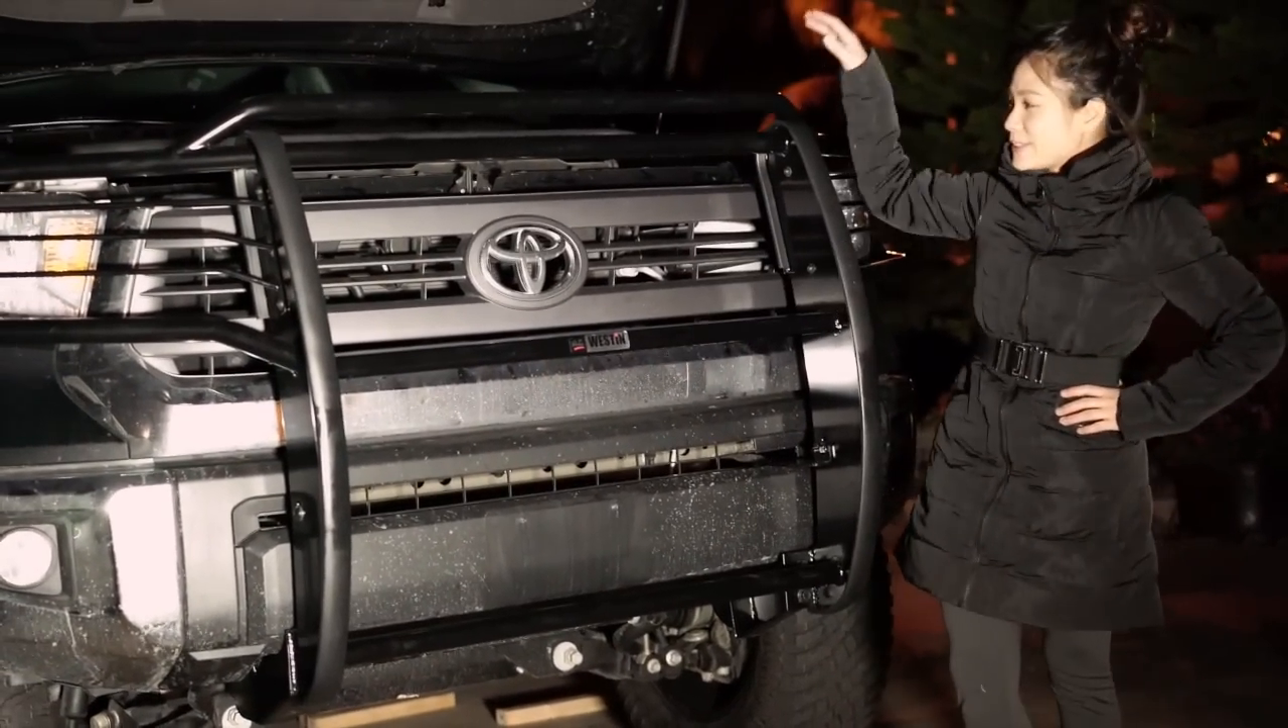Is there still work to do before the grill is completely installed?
No.